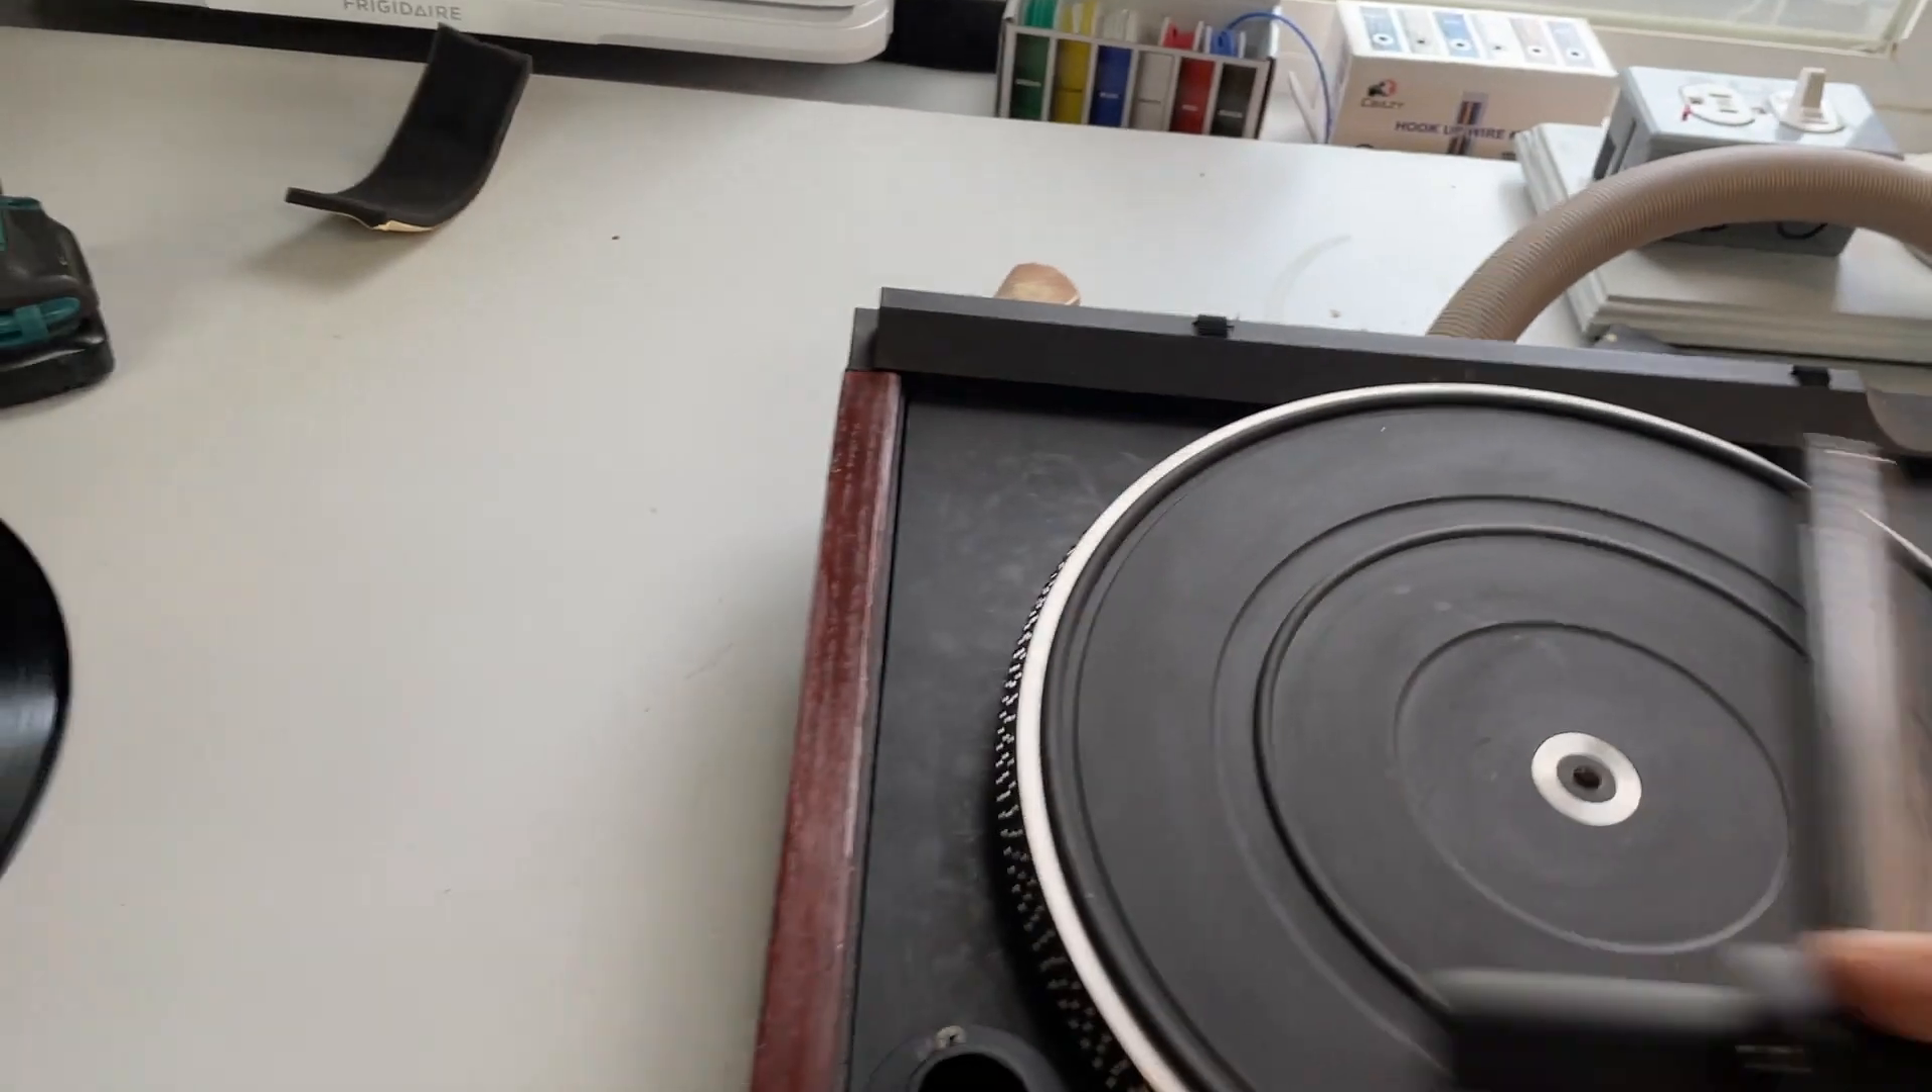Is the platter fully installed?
Yes.